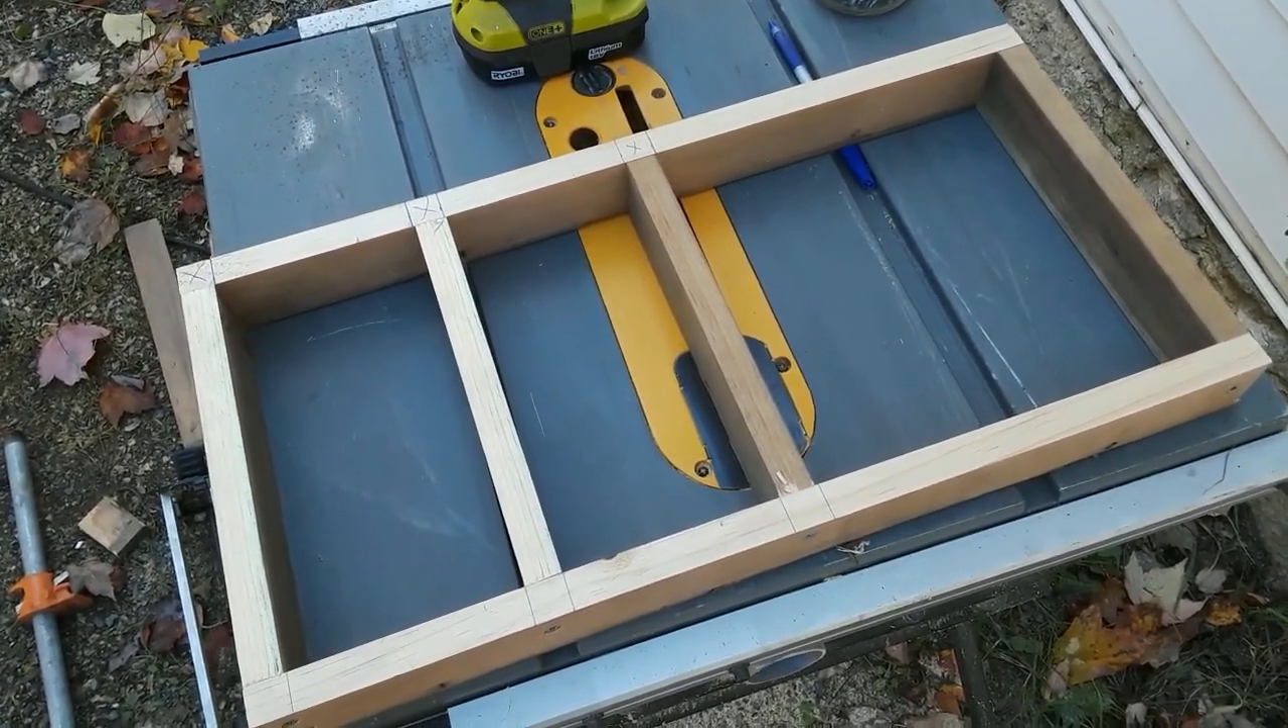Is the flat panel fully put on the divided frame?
No.